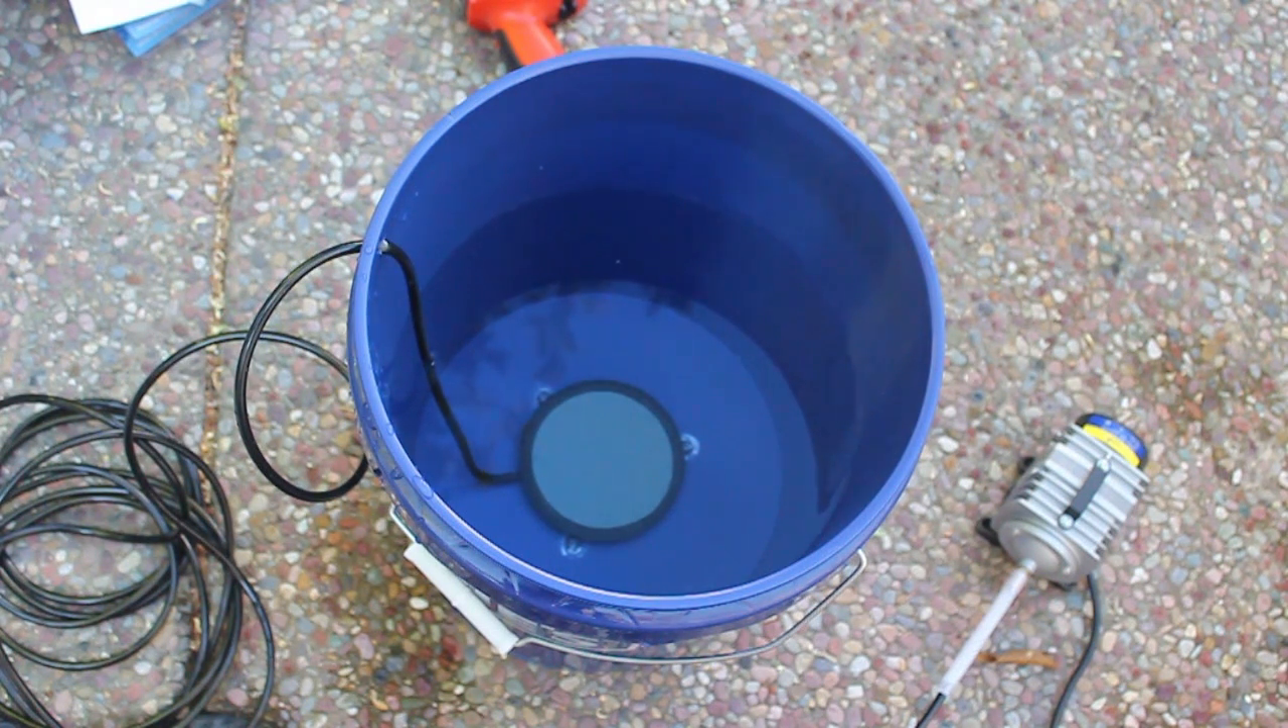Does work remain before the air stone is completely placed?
No.